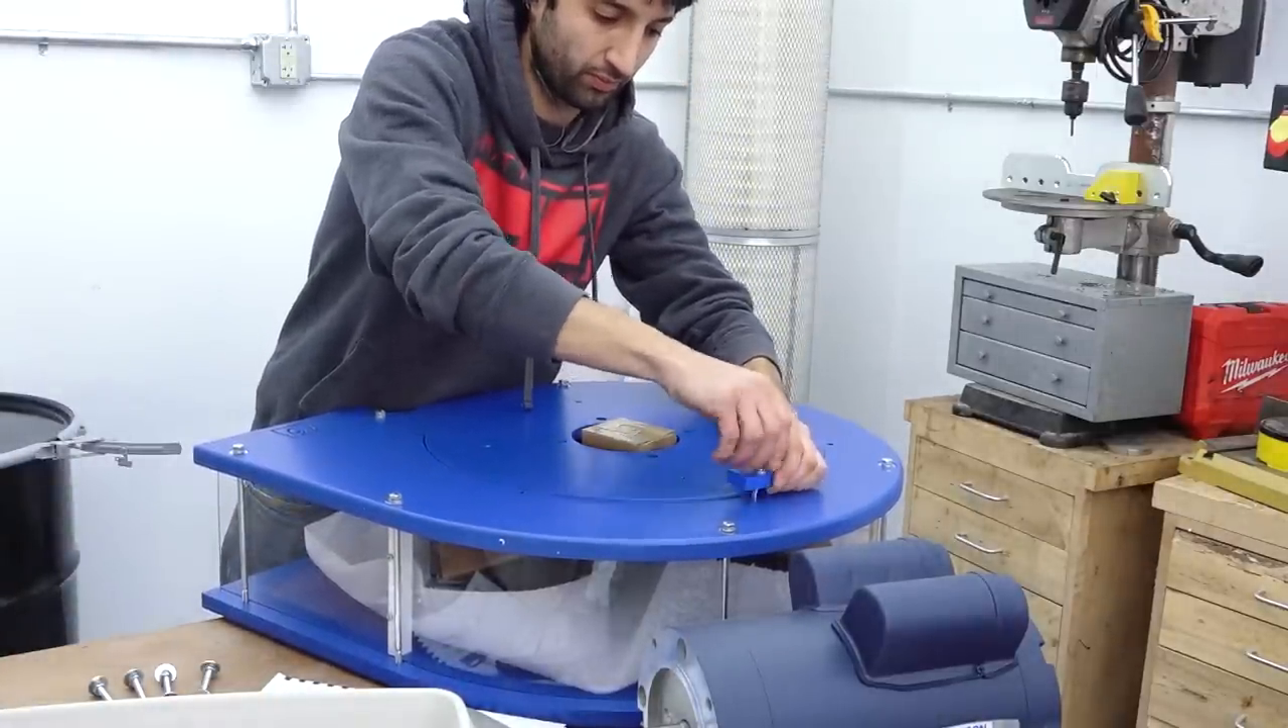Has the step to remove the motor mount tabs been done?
No.